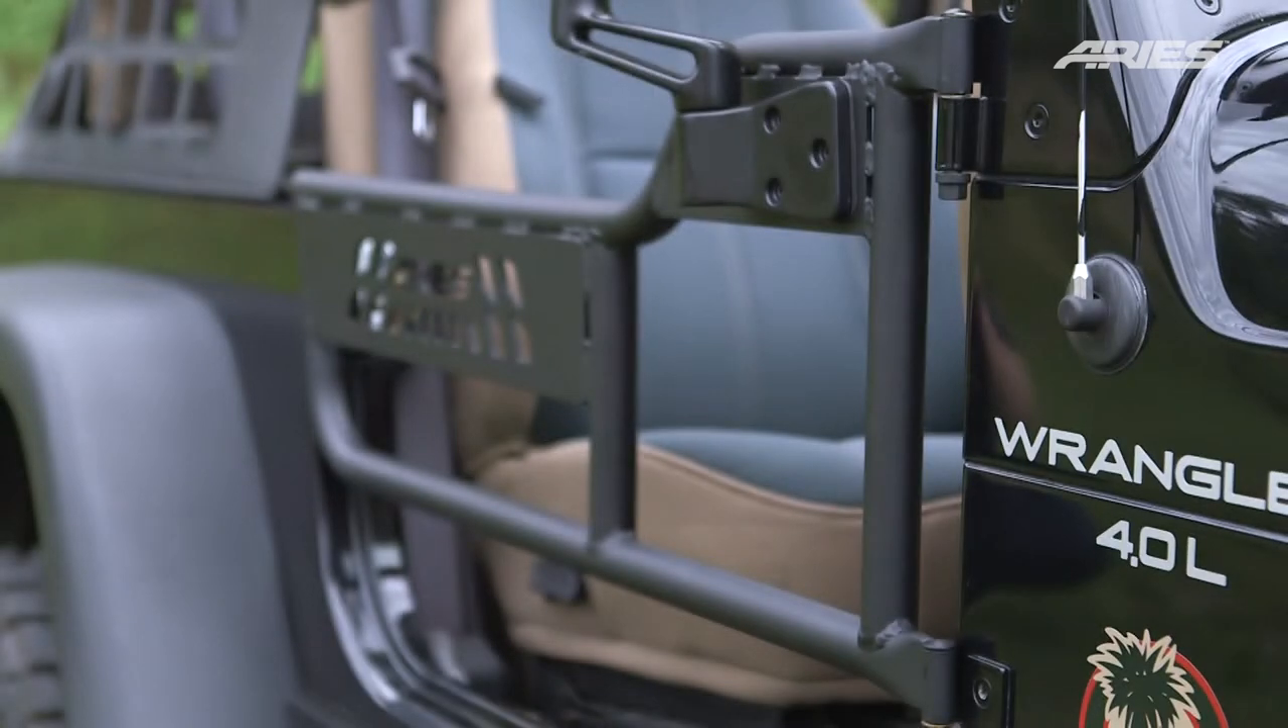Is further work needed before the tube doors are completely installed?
No.